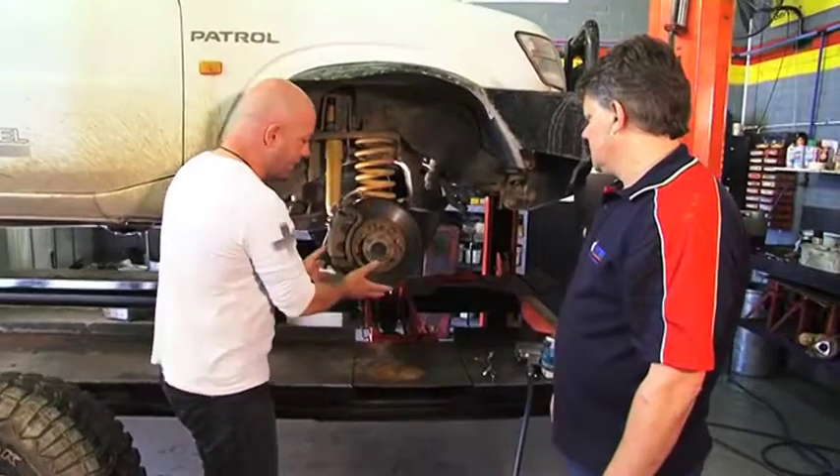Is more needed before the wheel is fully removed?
No.